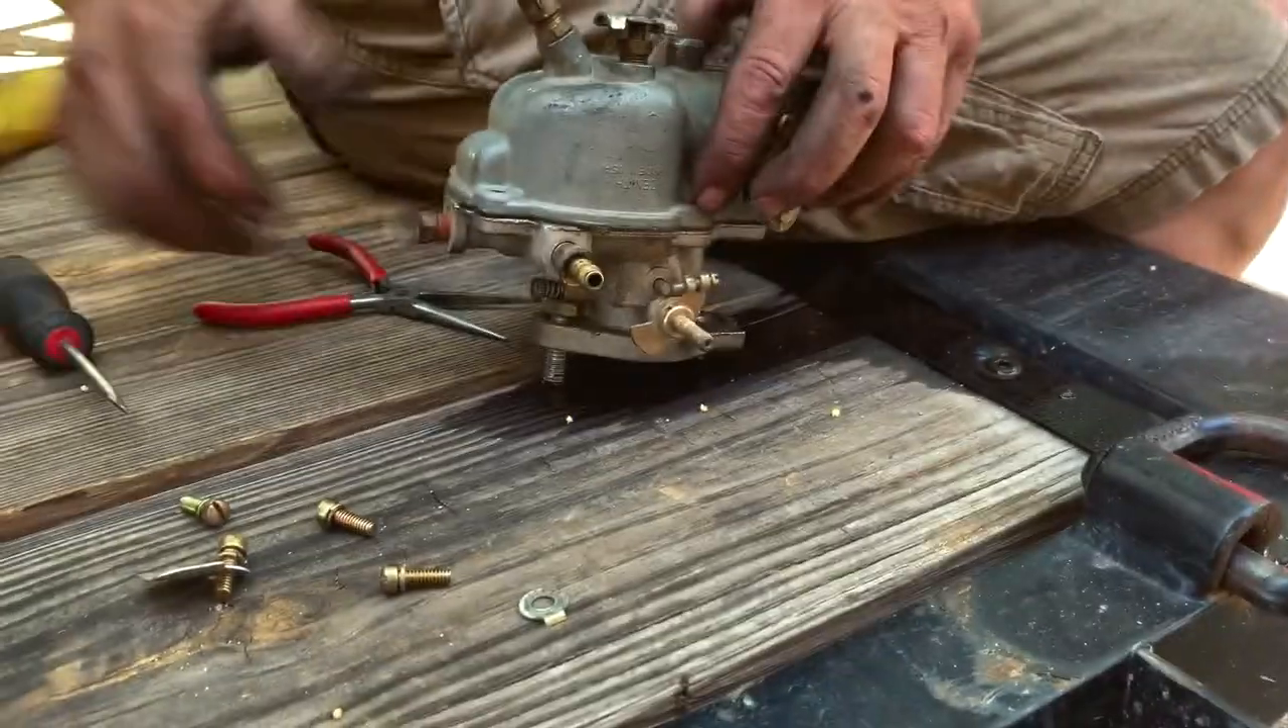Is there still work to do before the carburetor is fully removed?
No.